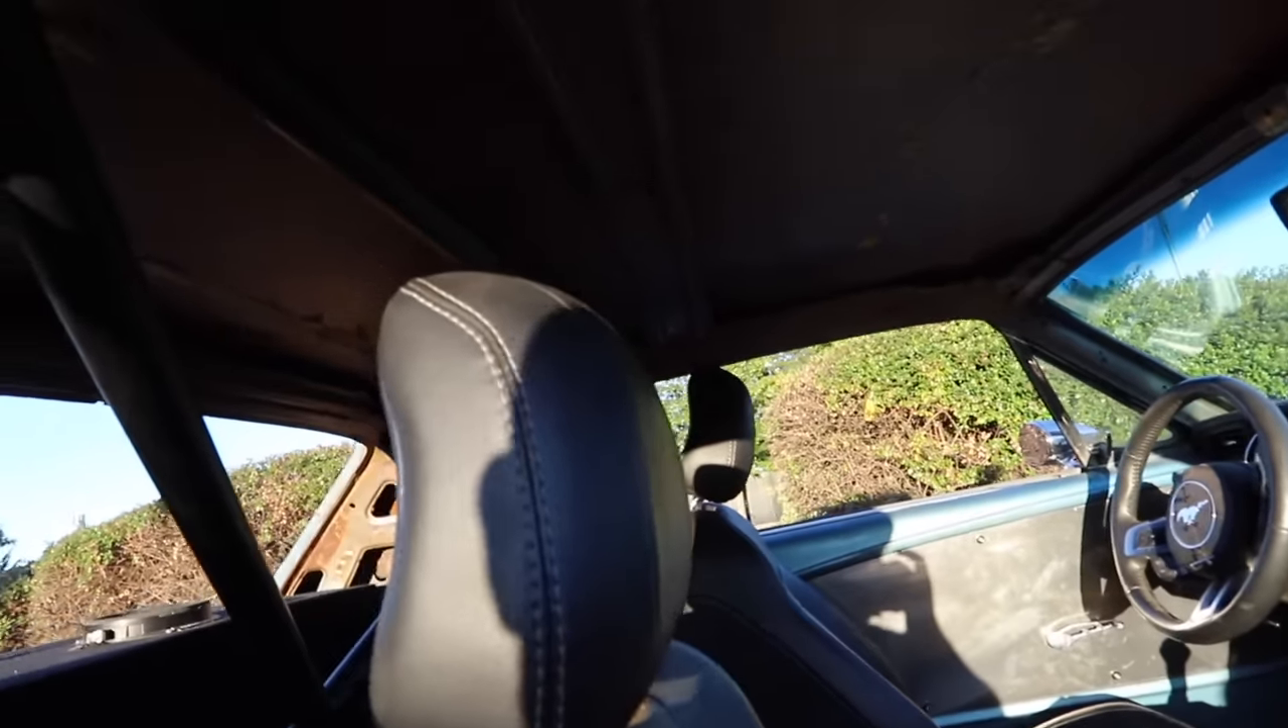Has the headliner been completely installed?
No.